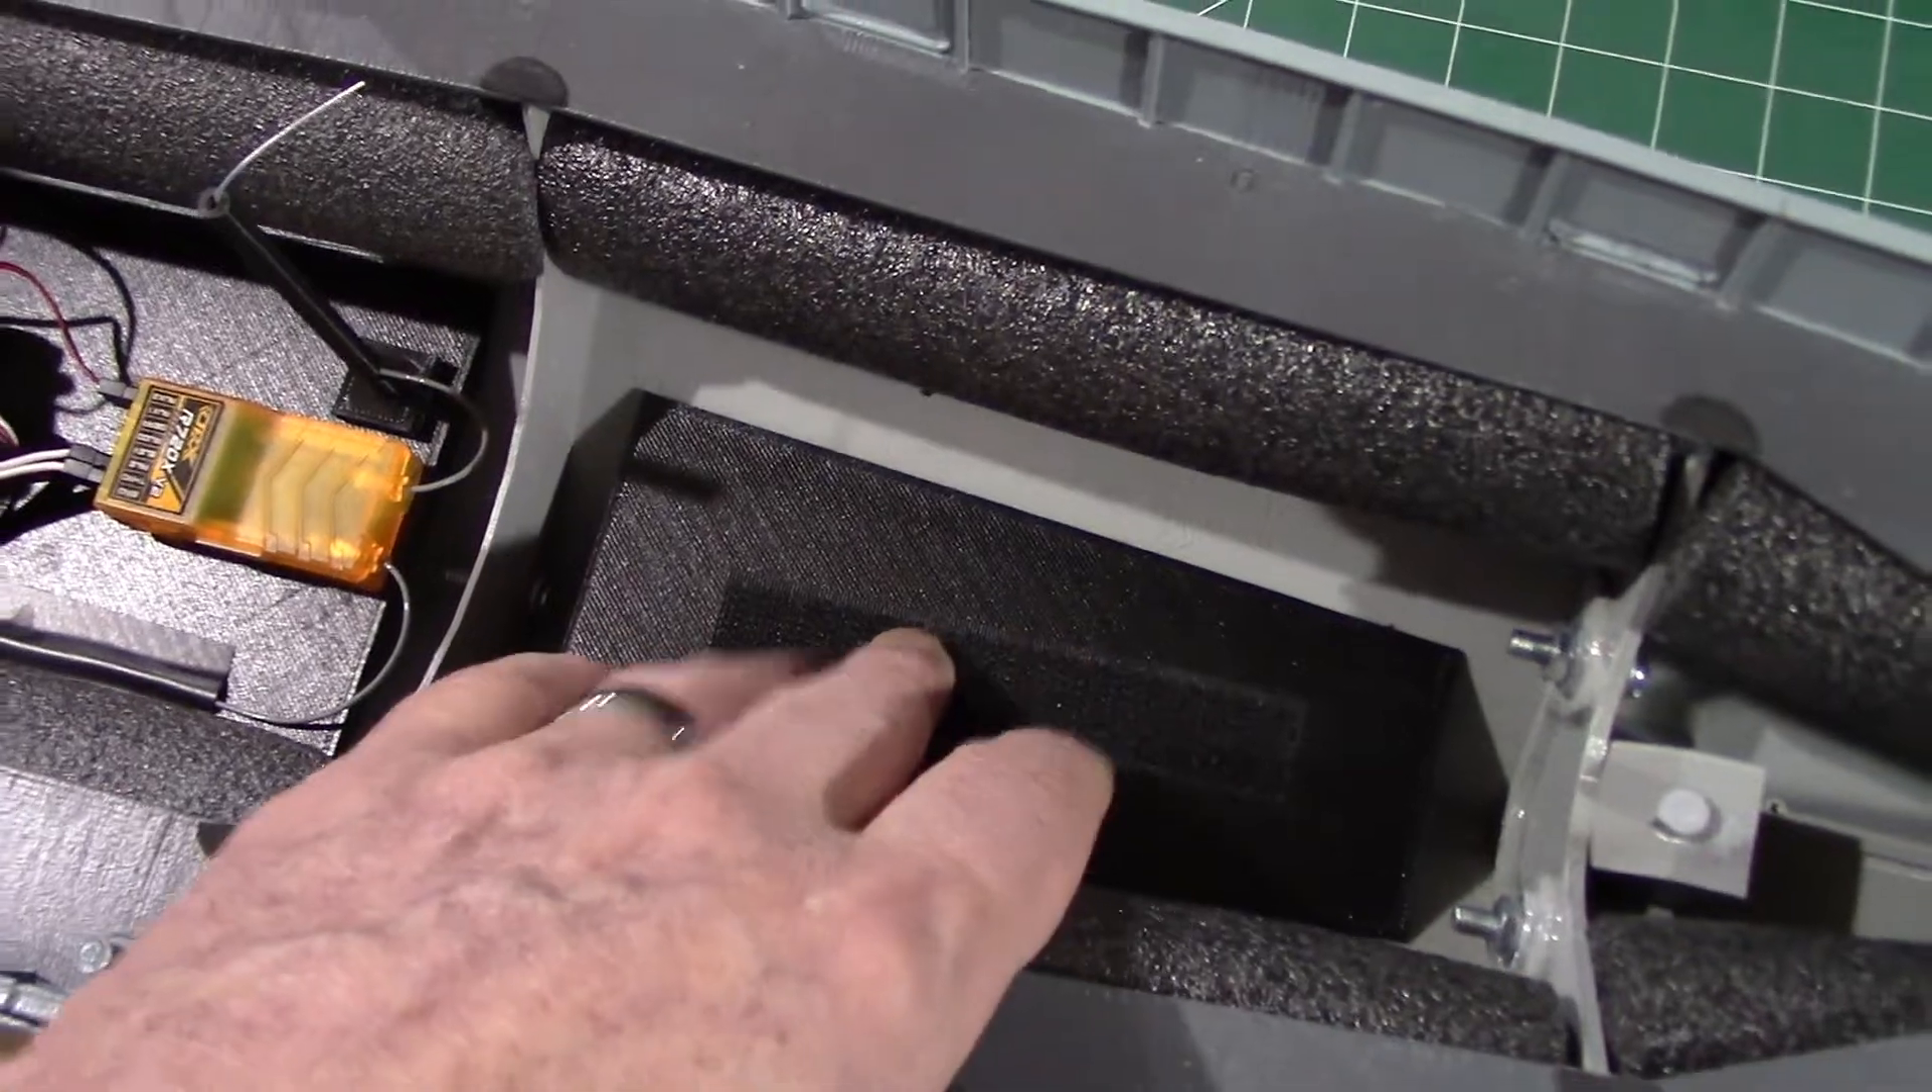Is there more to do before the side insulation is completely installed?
No.